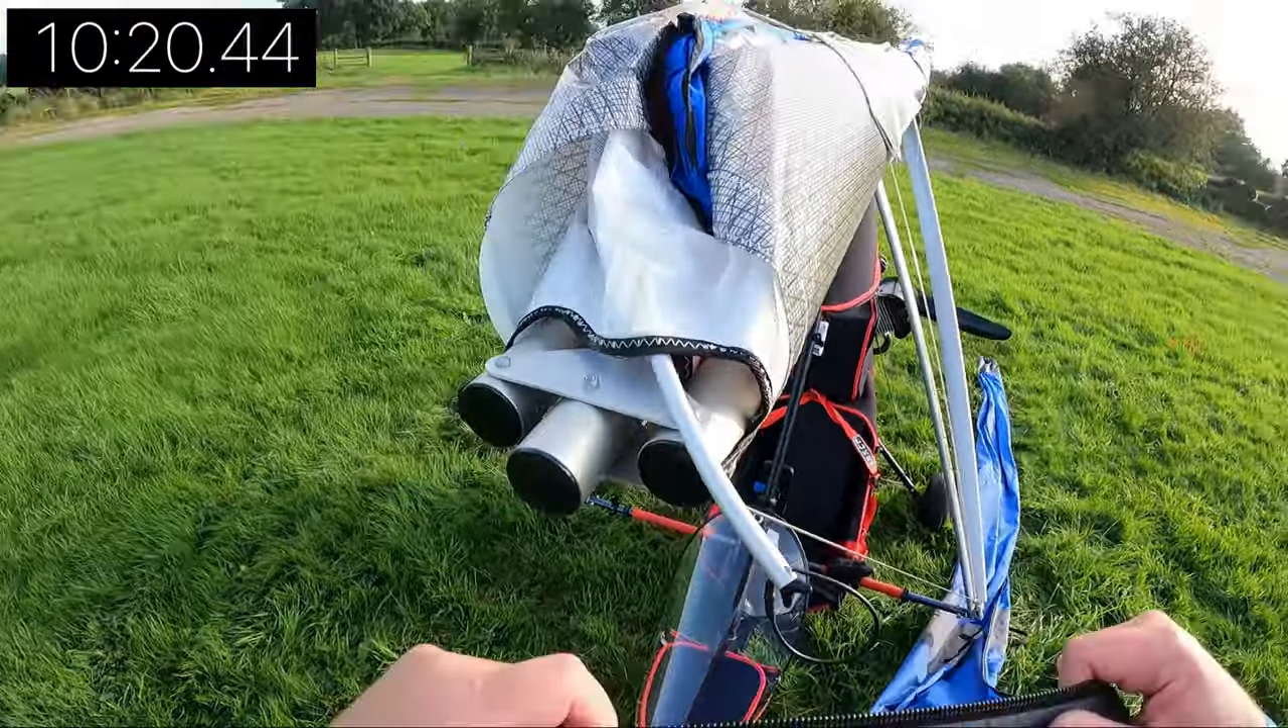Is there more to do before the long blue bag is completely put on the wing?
Yes.